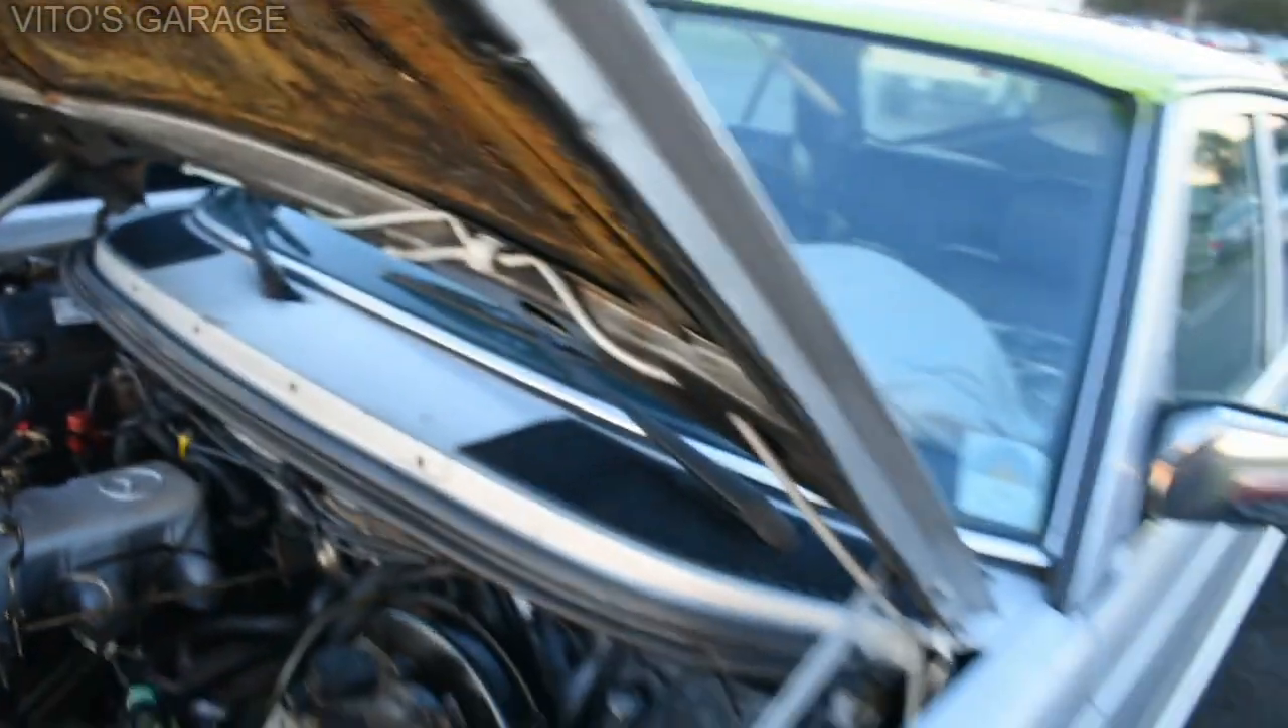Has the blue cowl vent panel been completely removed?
No.